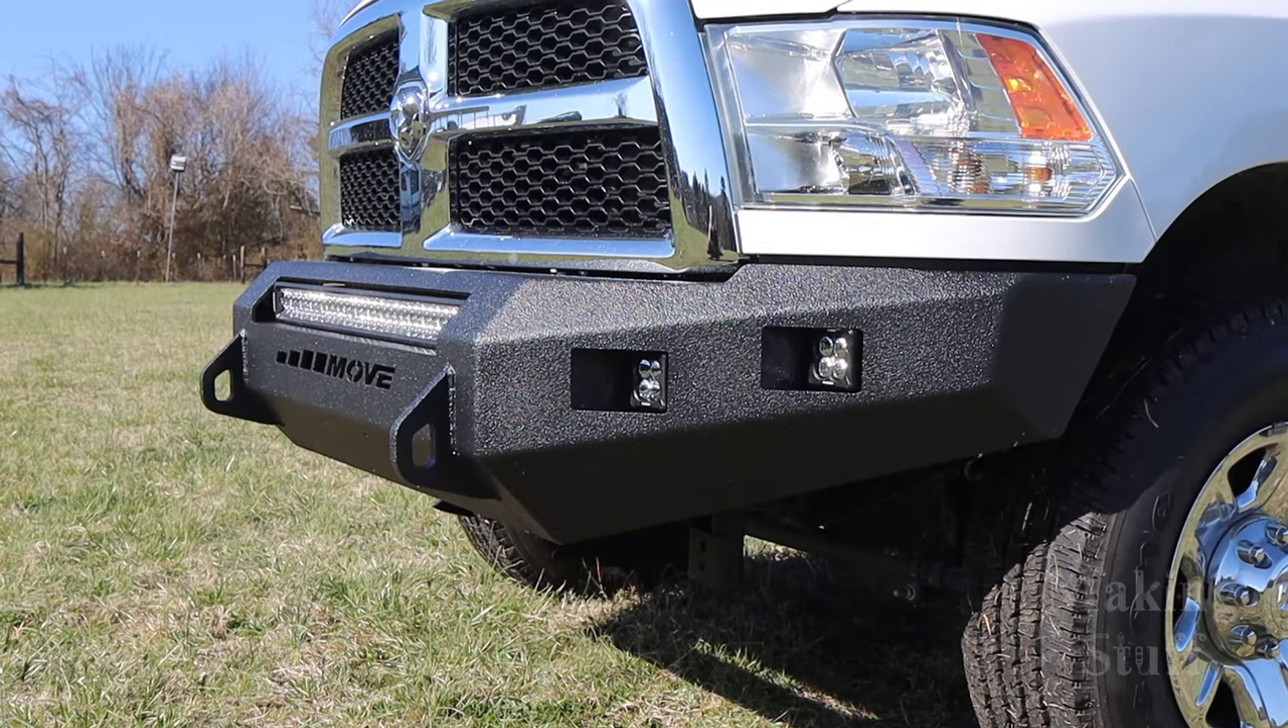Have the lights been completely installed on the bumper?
Yes.